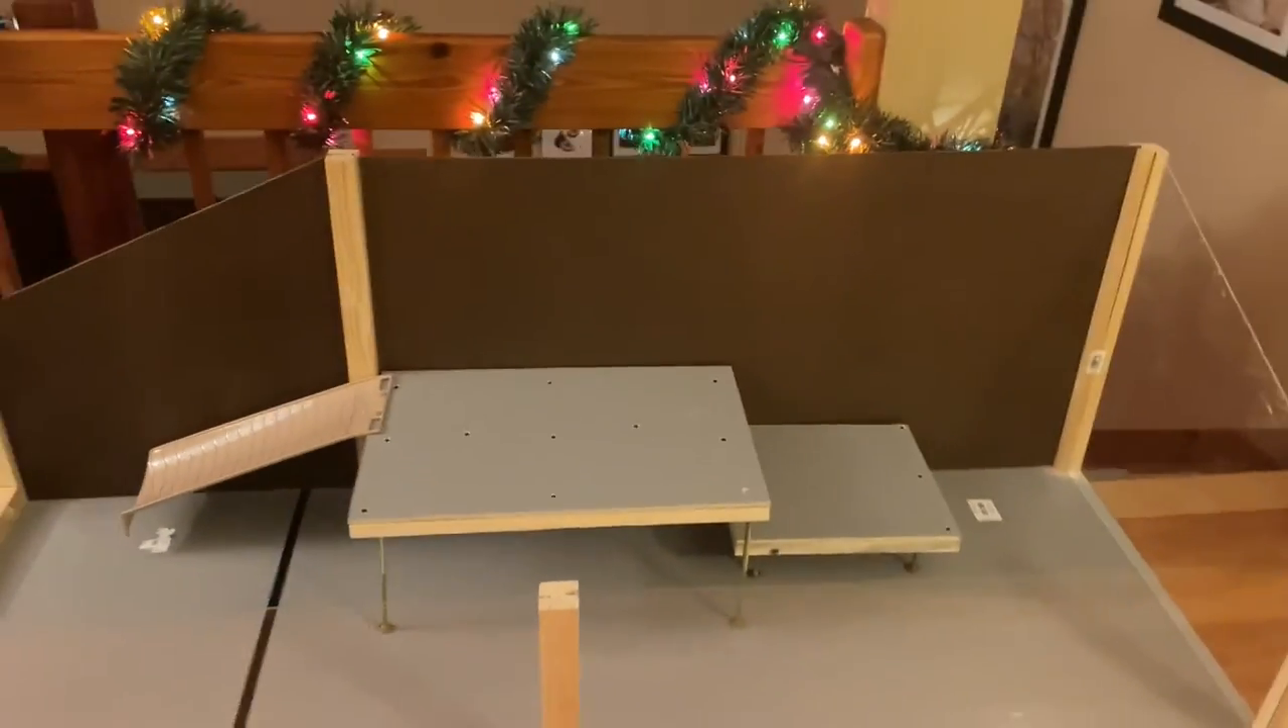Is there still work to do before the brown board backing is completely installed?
No.